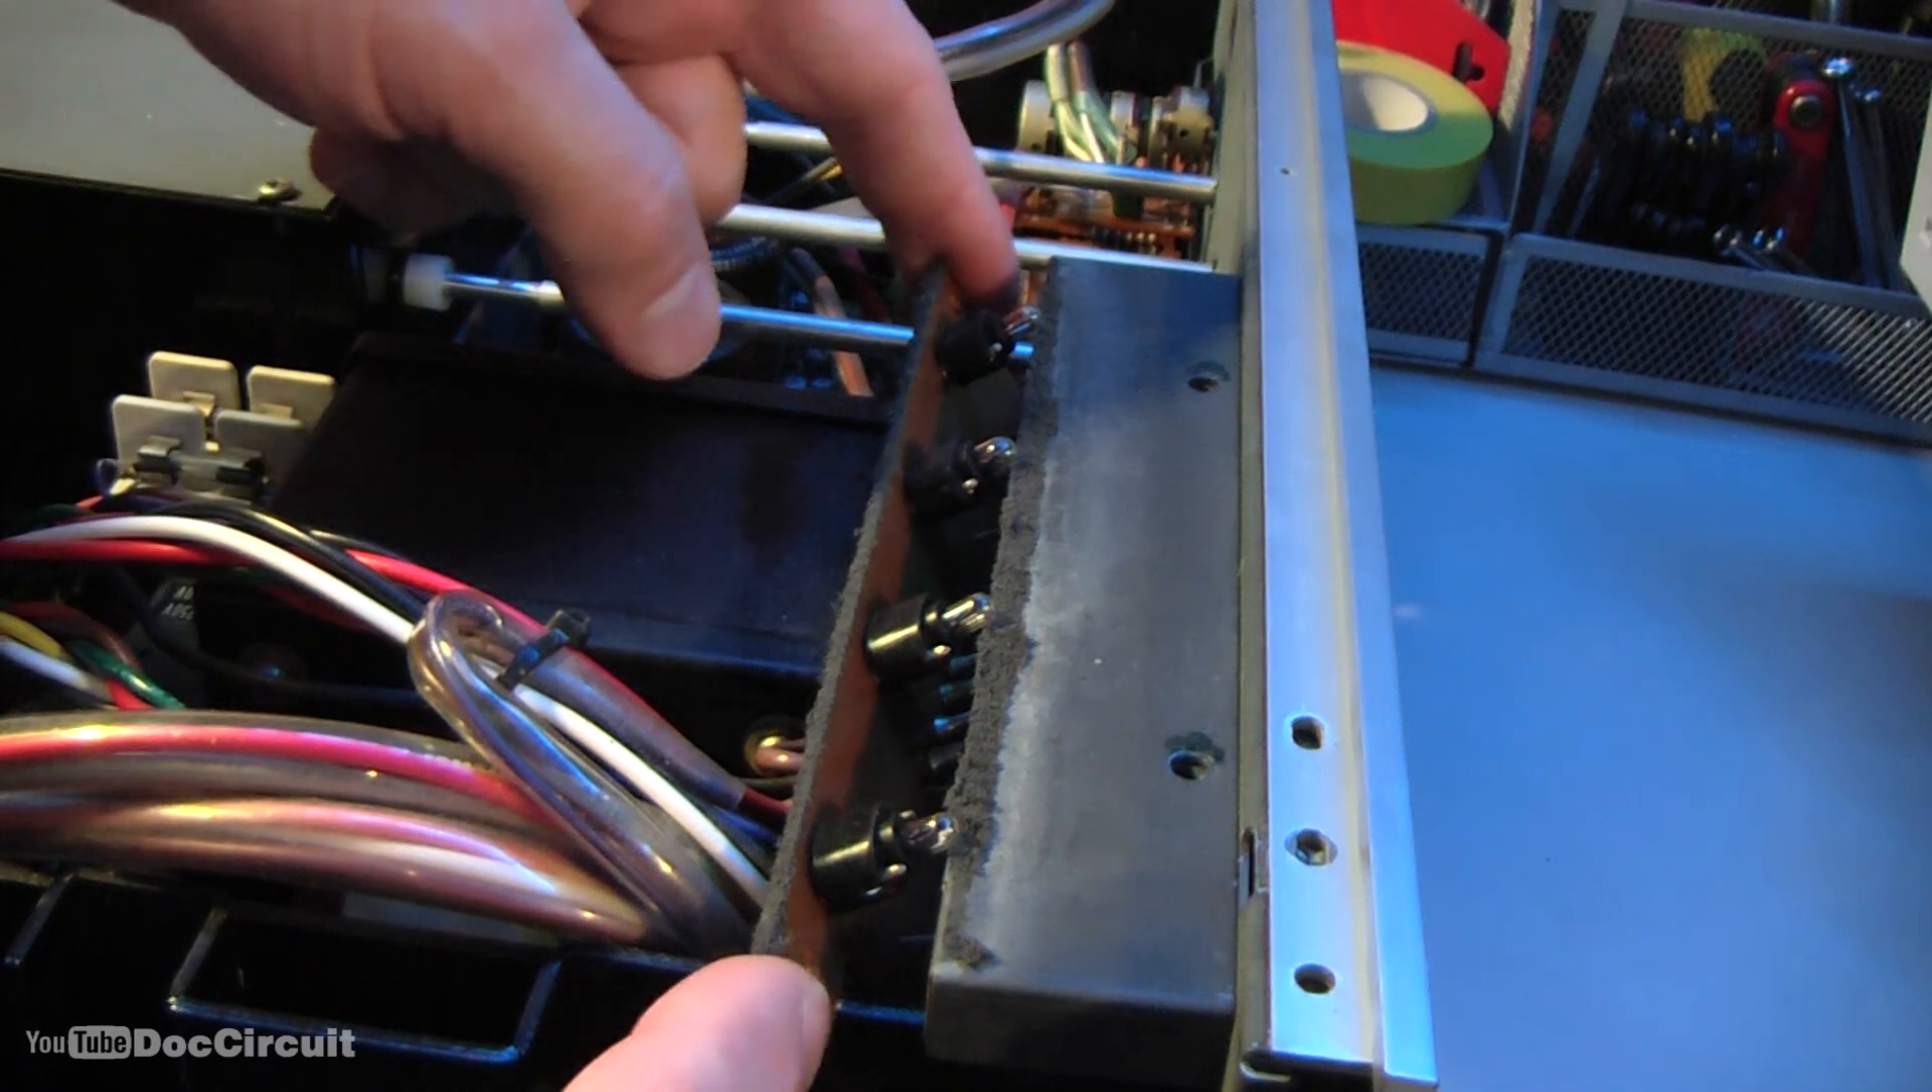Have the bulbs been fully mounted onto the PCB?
Yes.